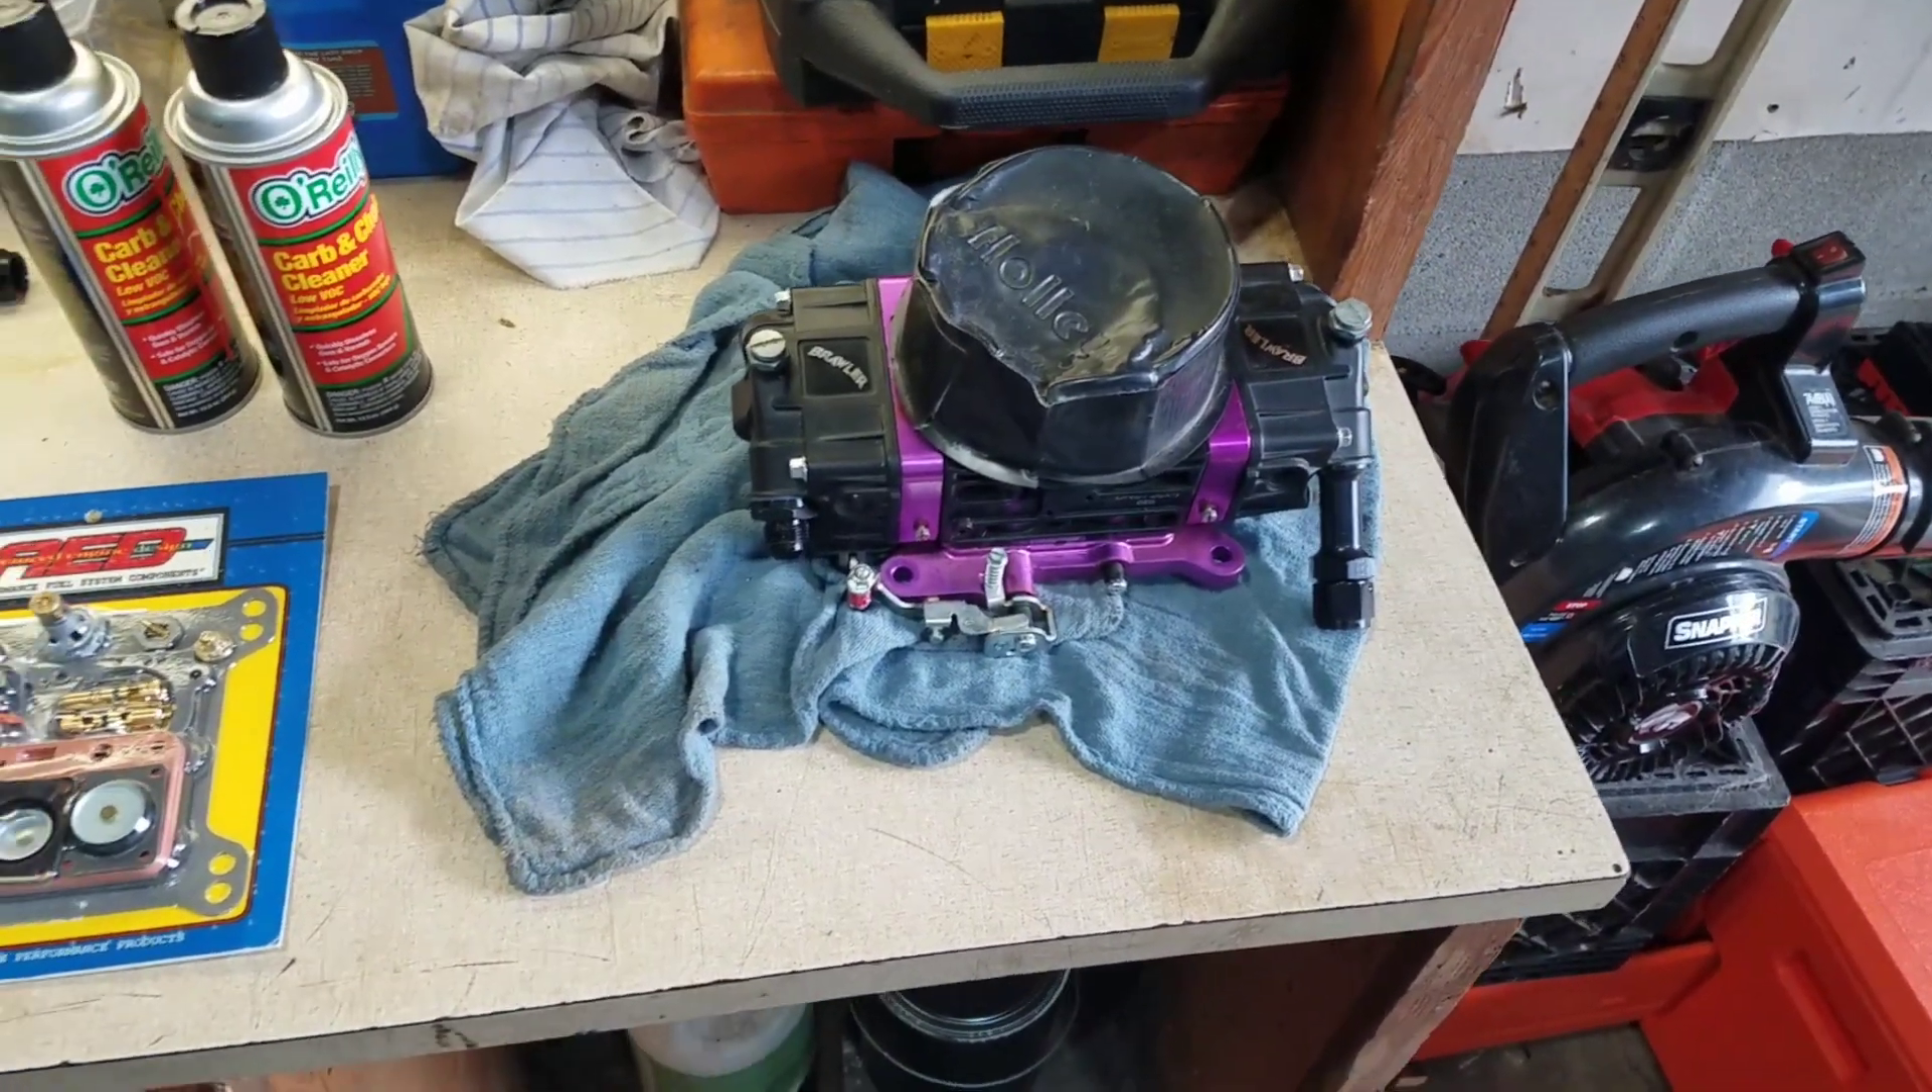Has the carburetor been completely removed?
Yes.